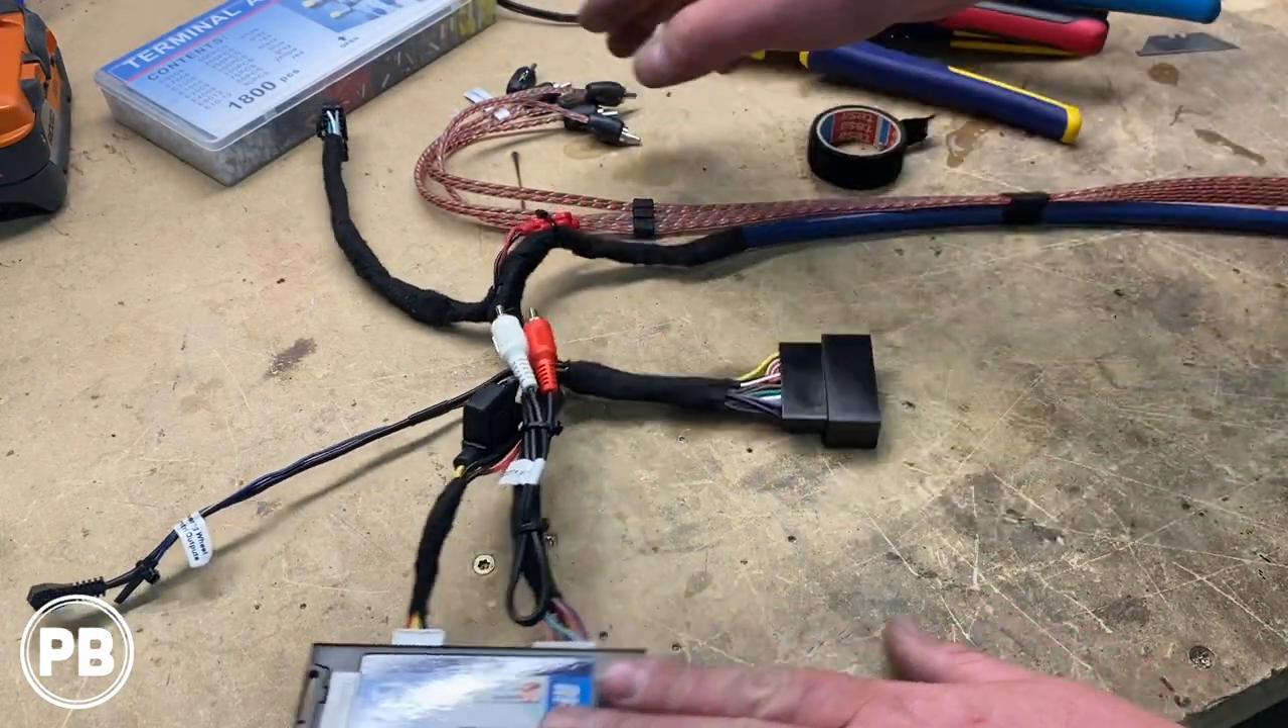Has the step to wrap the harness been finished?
Yes.